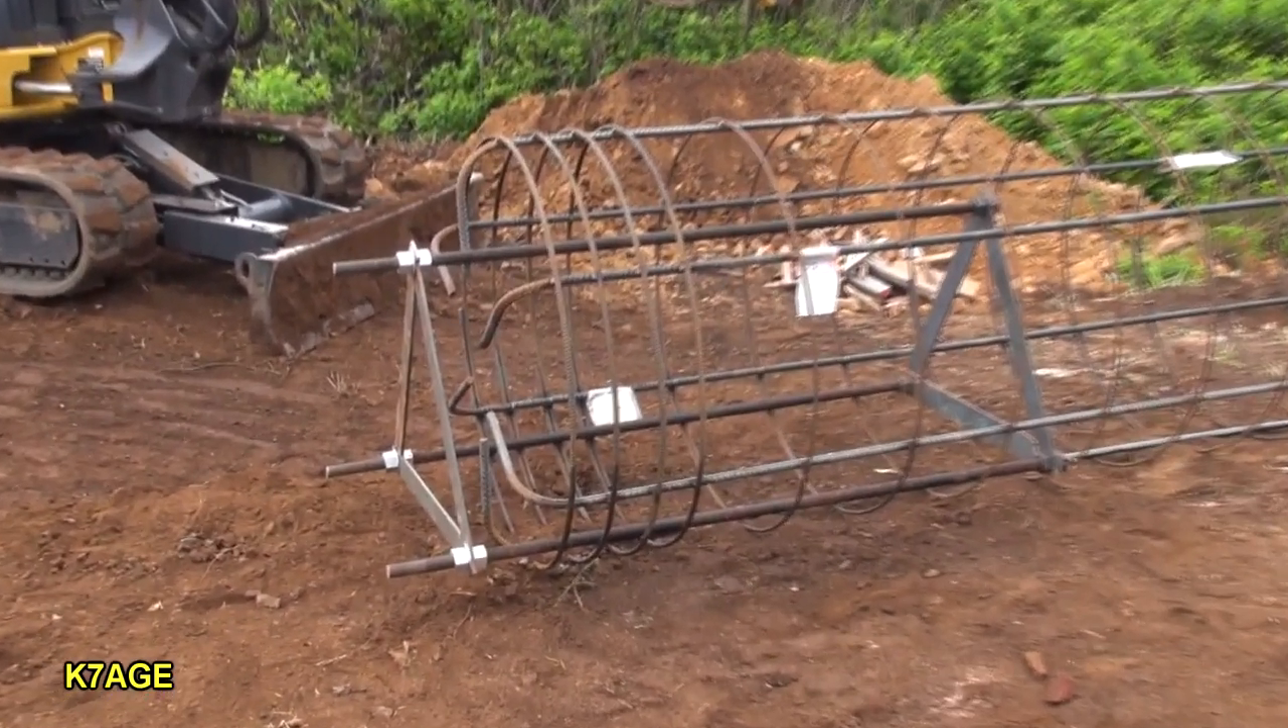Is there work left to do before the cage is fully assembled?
No.